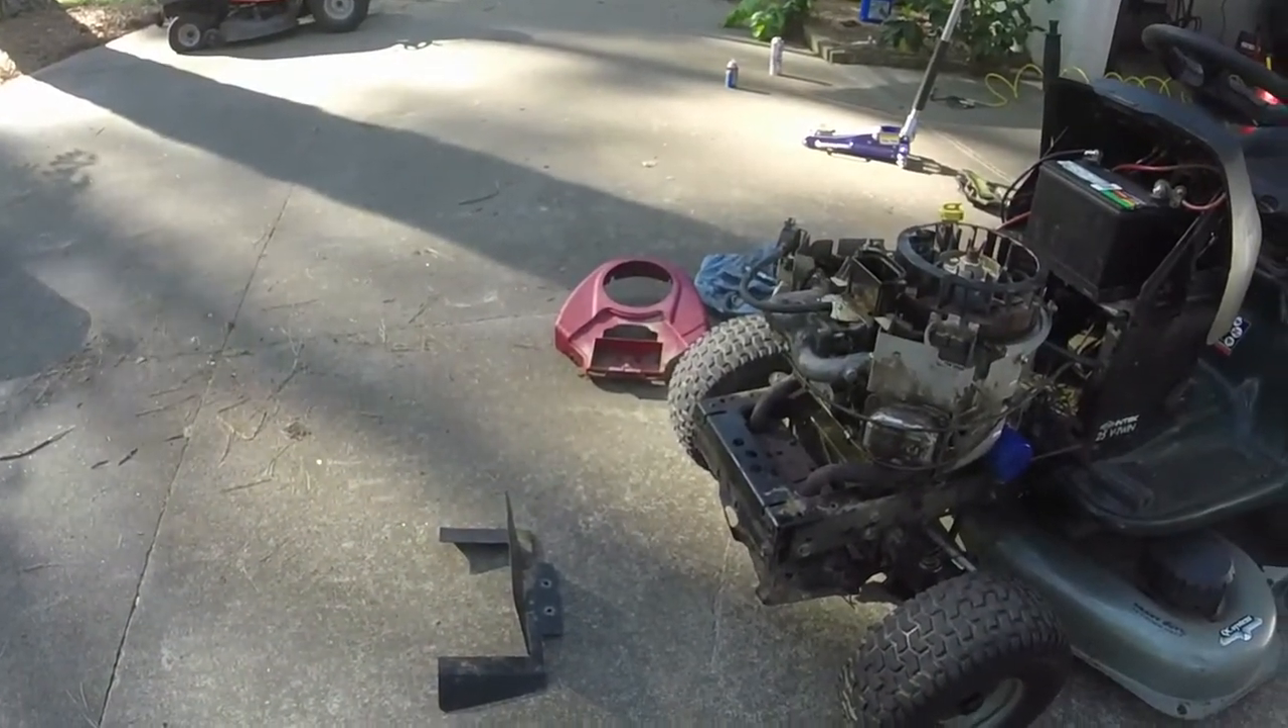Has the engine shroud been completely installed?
No.